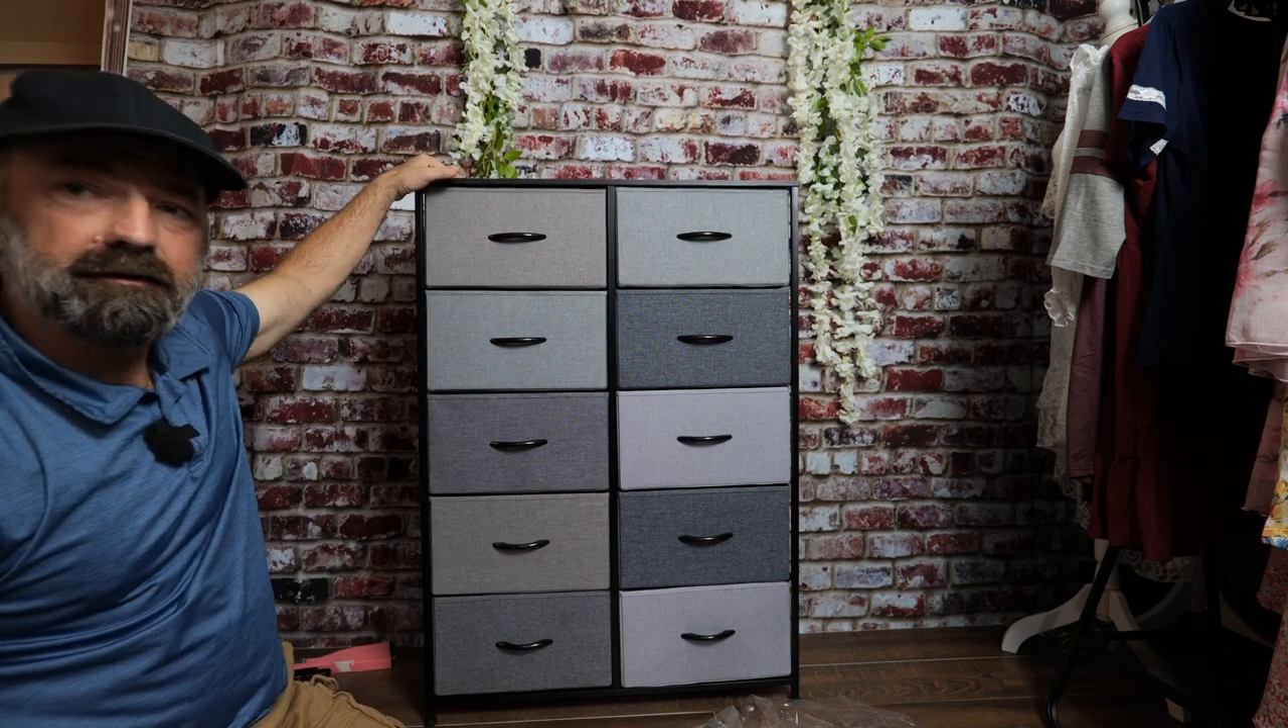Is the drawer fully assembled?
Yes.